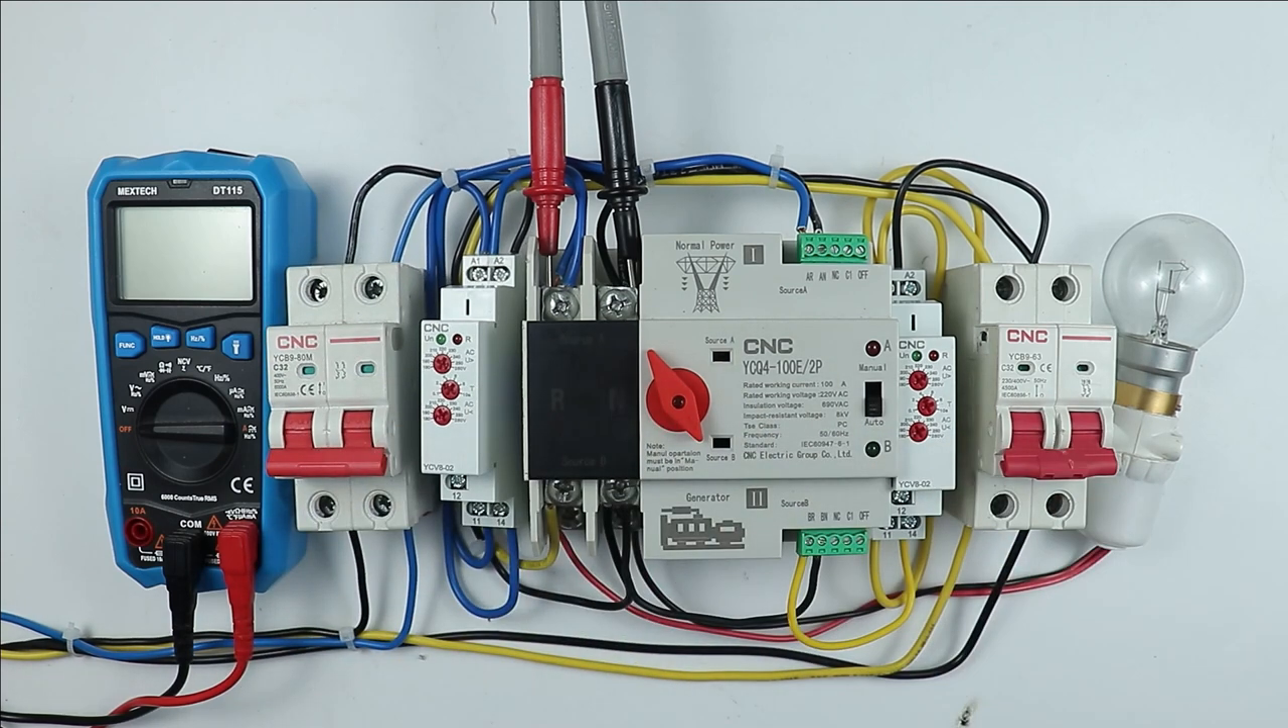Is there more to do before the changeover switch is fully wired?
No.